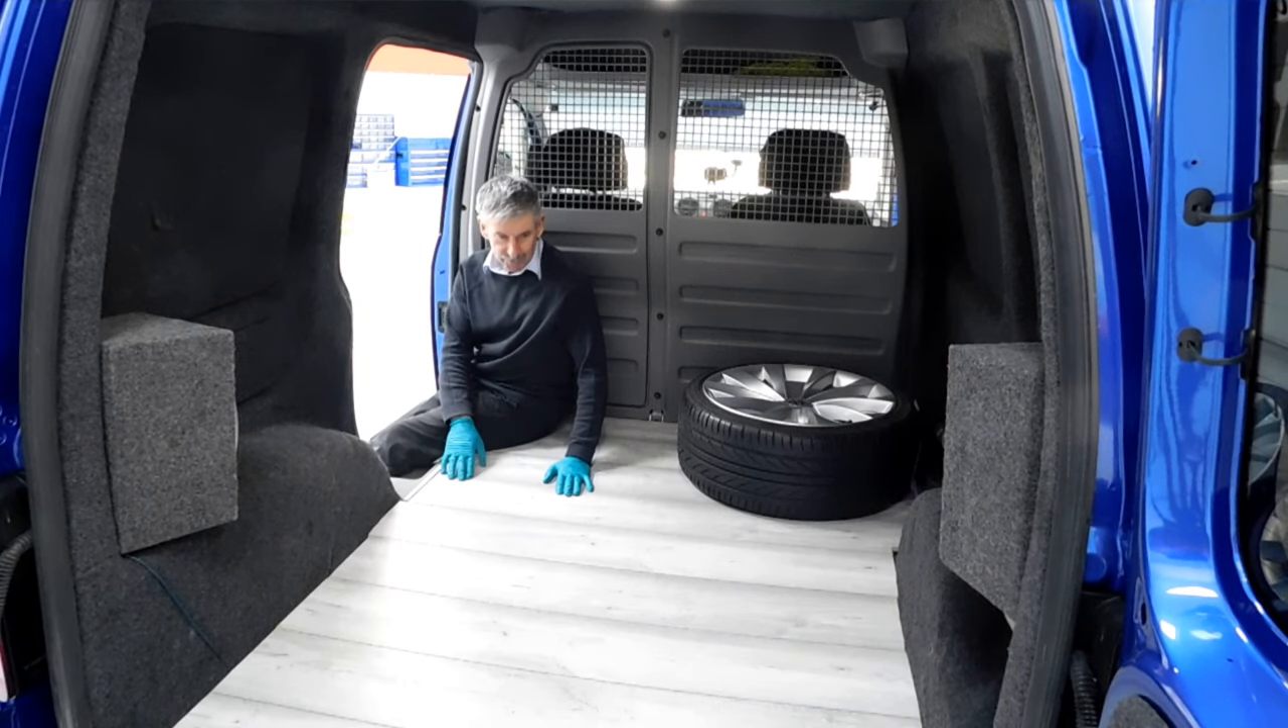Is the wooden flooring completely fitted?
Yes.